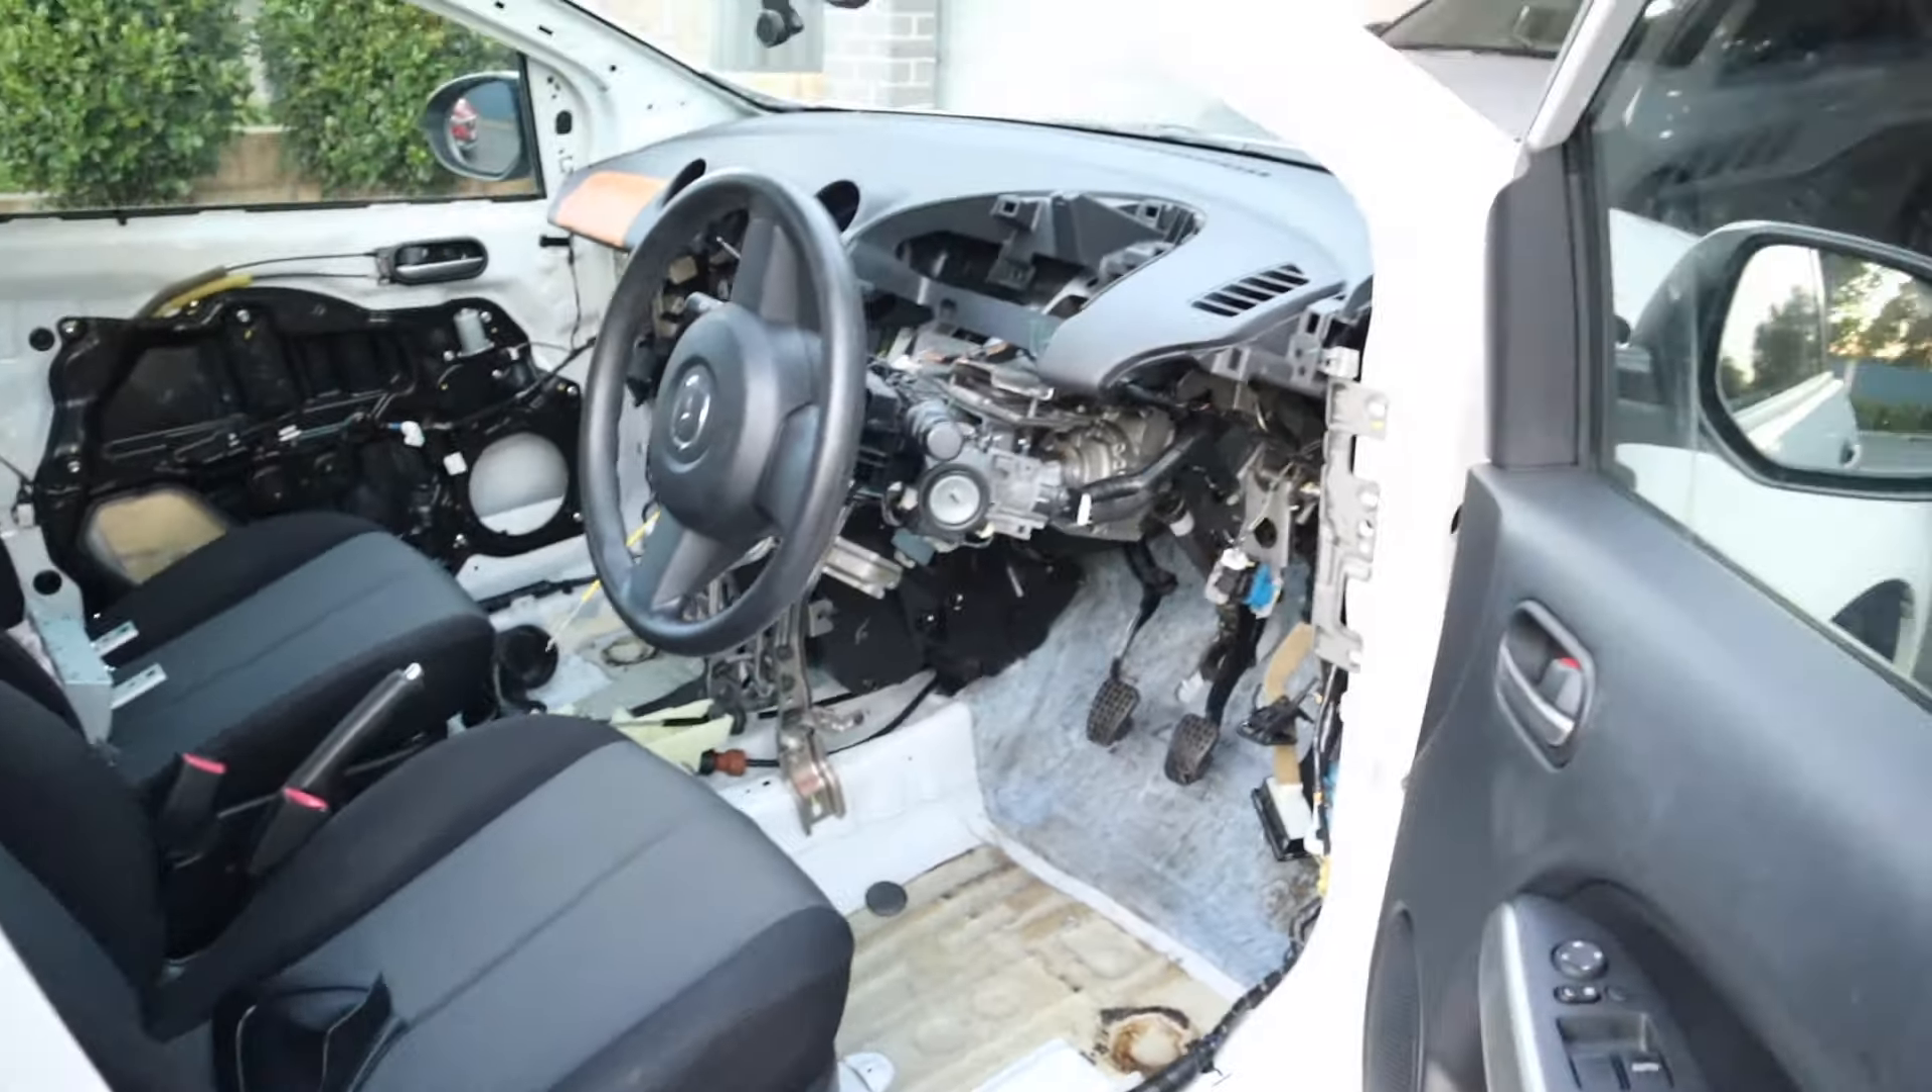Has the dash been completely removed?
No.